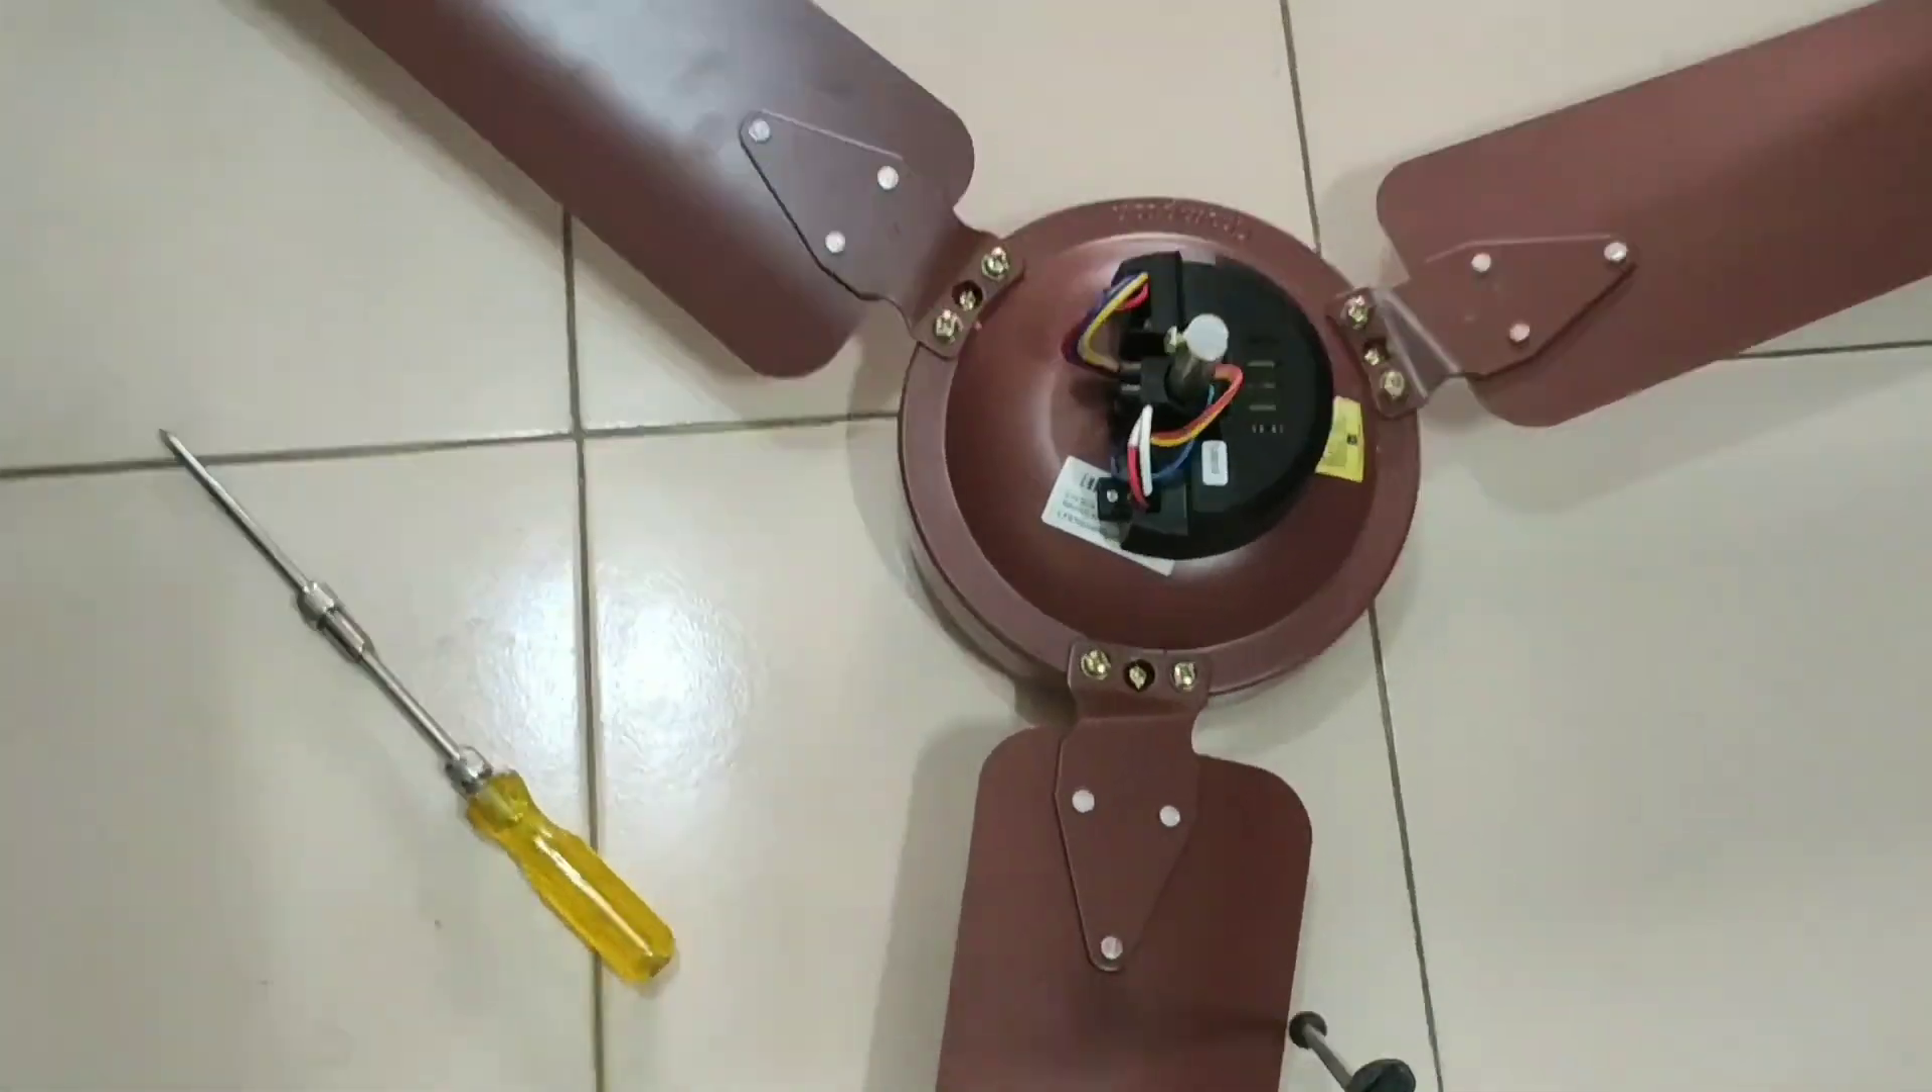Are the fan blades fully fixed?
Yes.